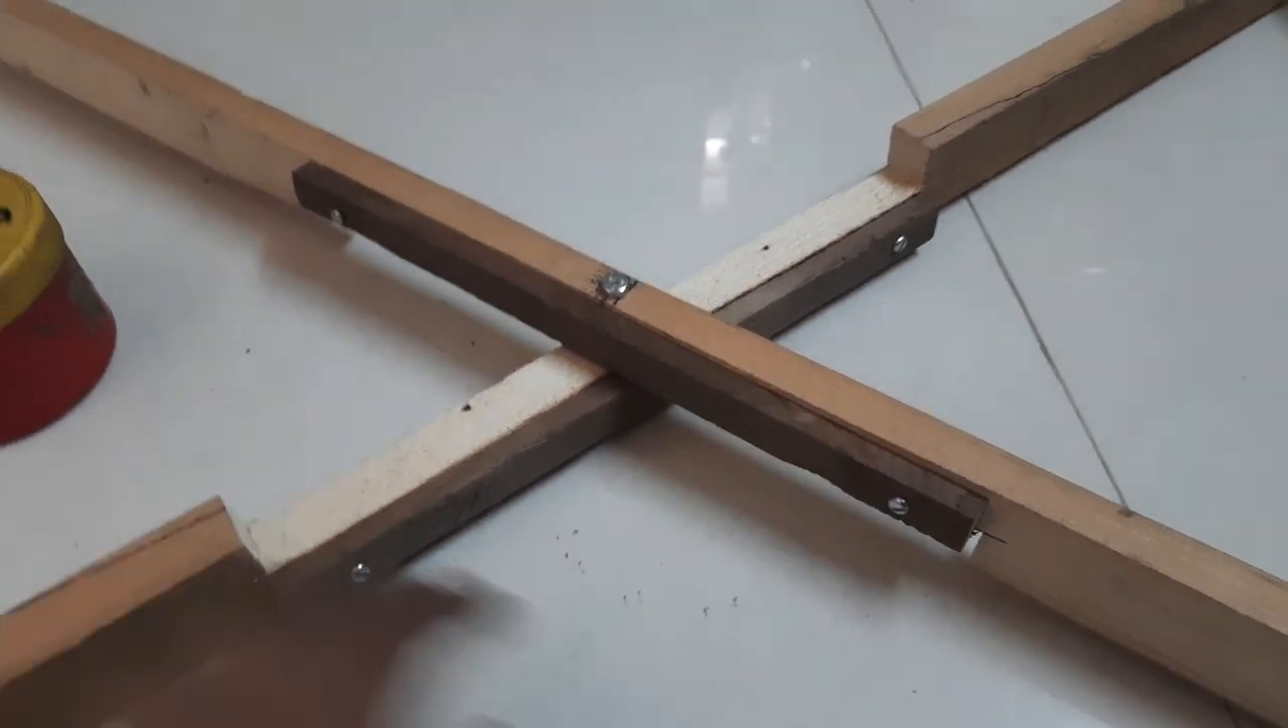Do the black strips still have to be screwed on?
No.